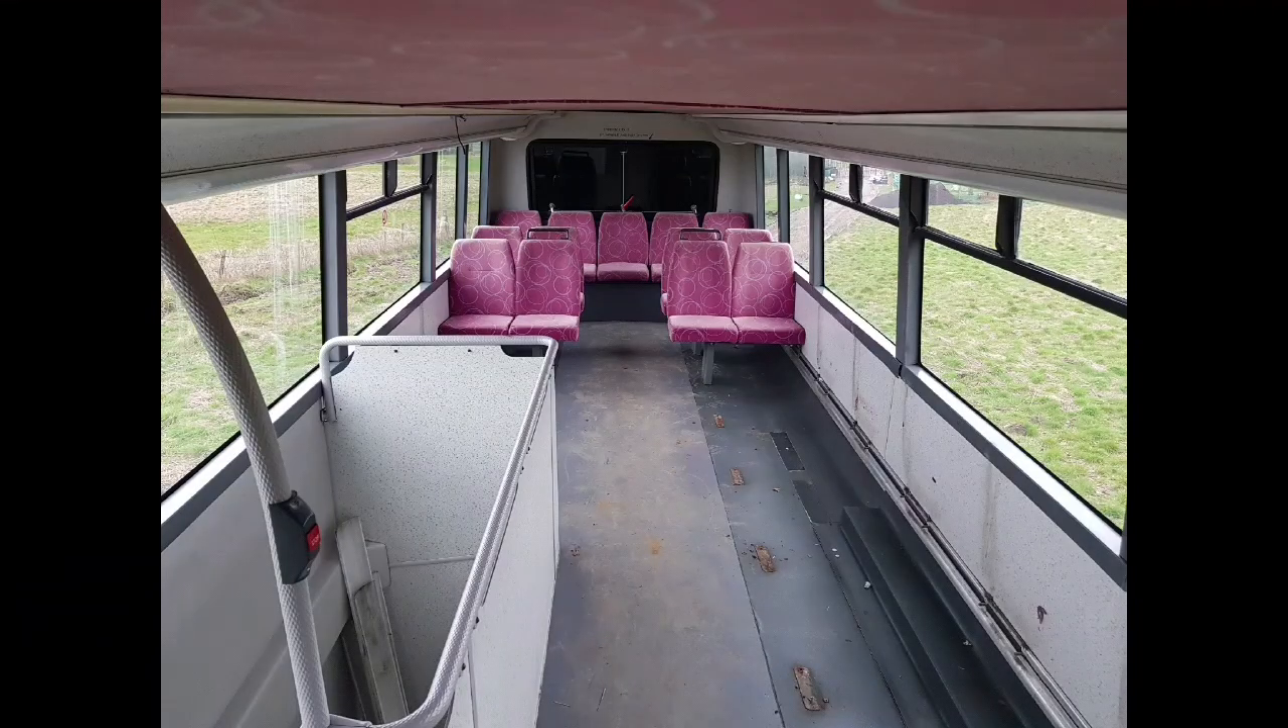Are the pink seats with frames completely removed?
No.